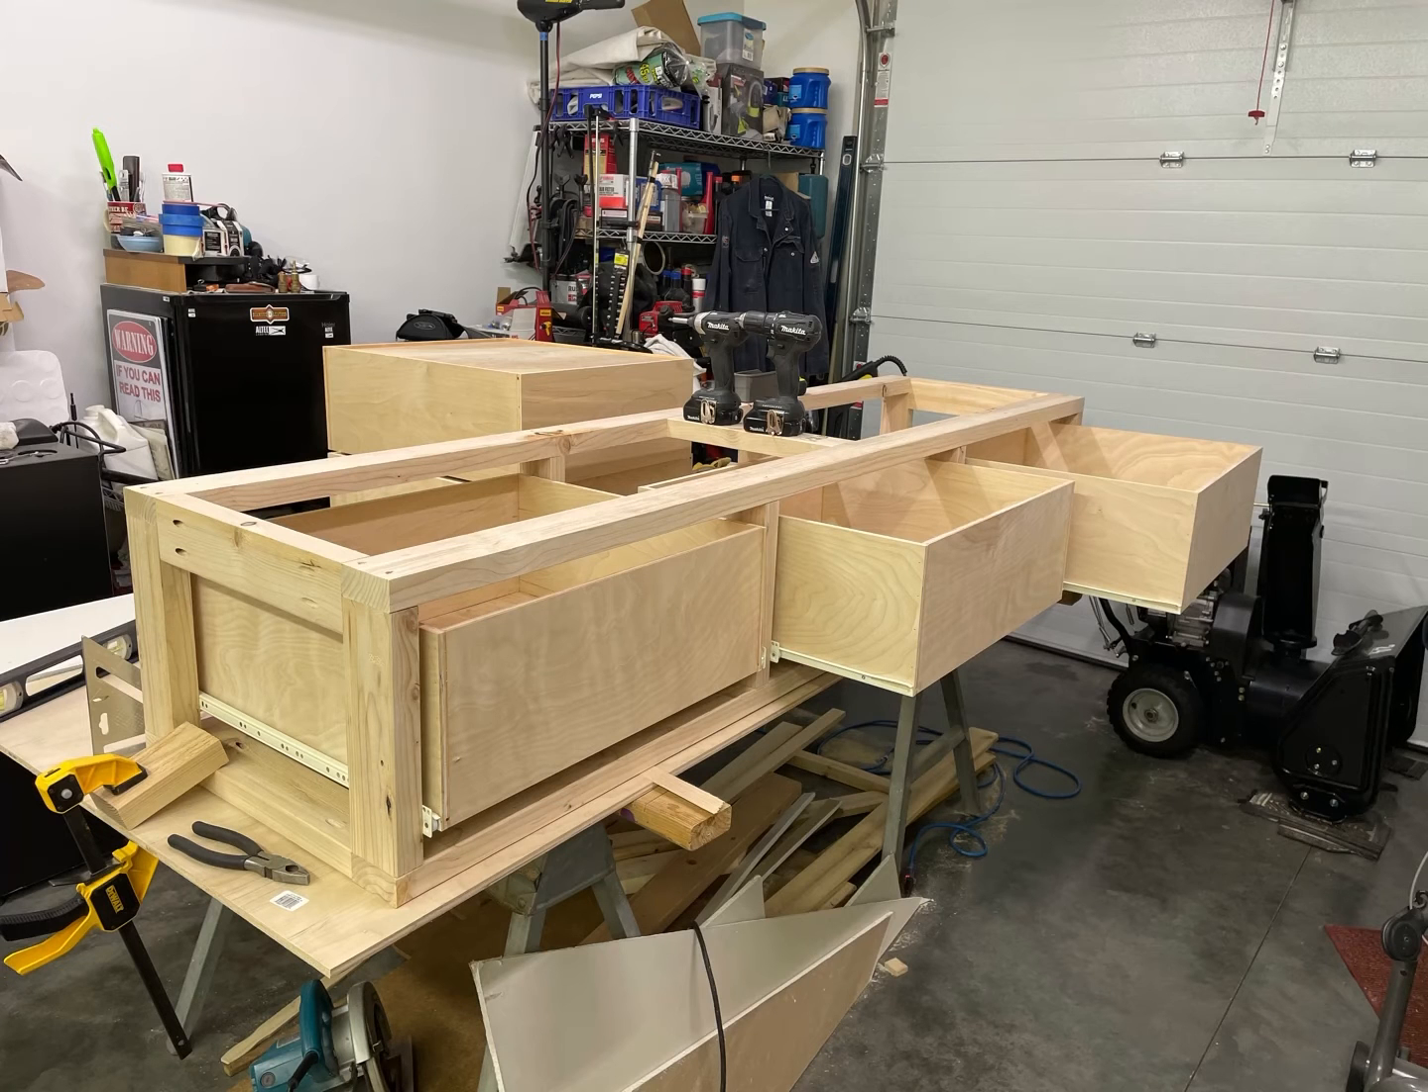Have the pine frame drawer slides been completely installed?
Yes.